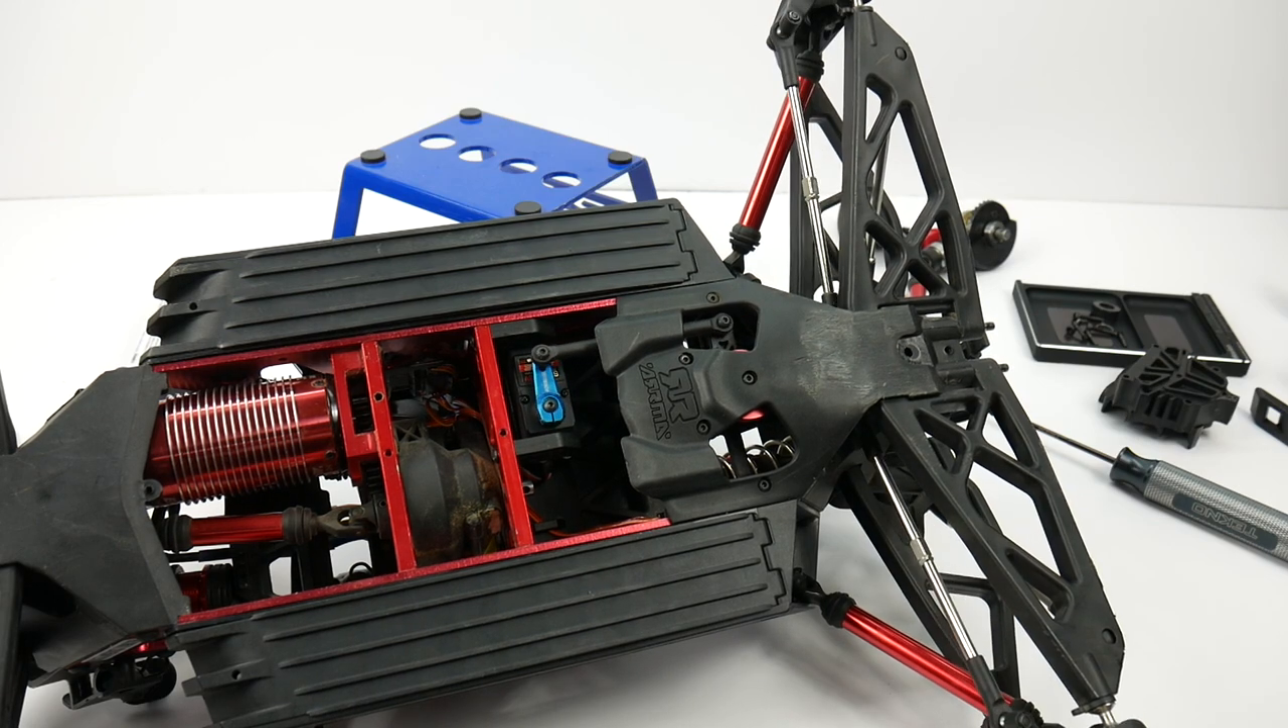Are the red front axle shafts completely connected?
No.